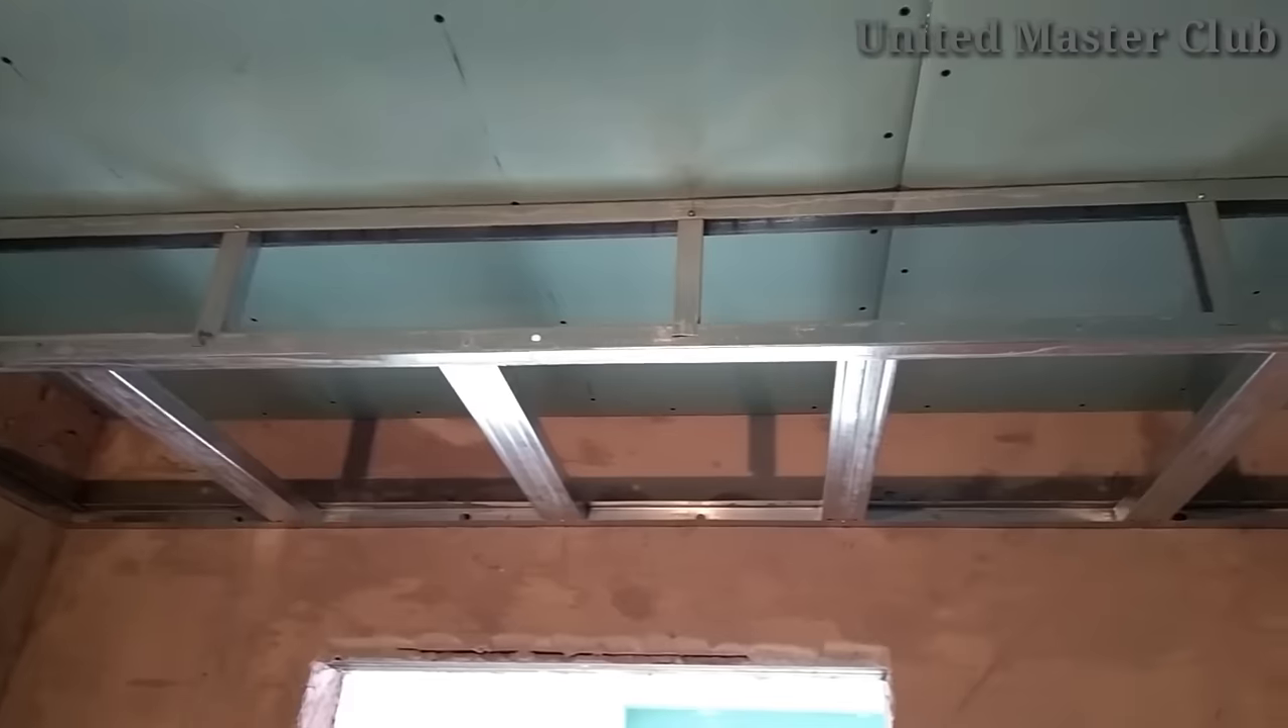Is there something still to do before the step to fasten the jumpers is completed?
No.